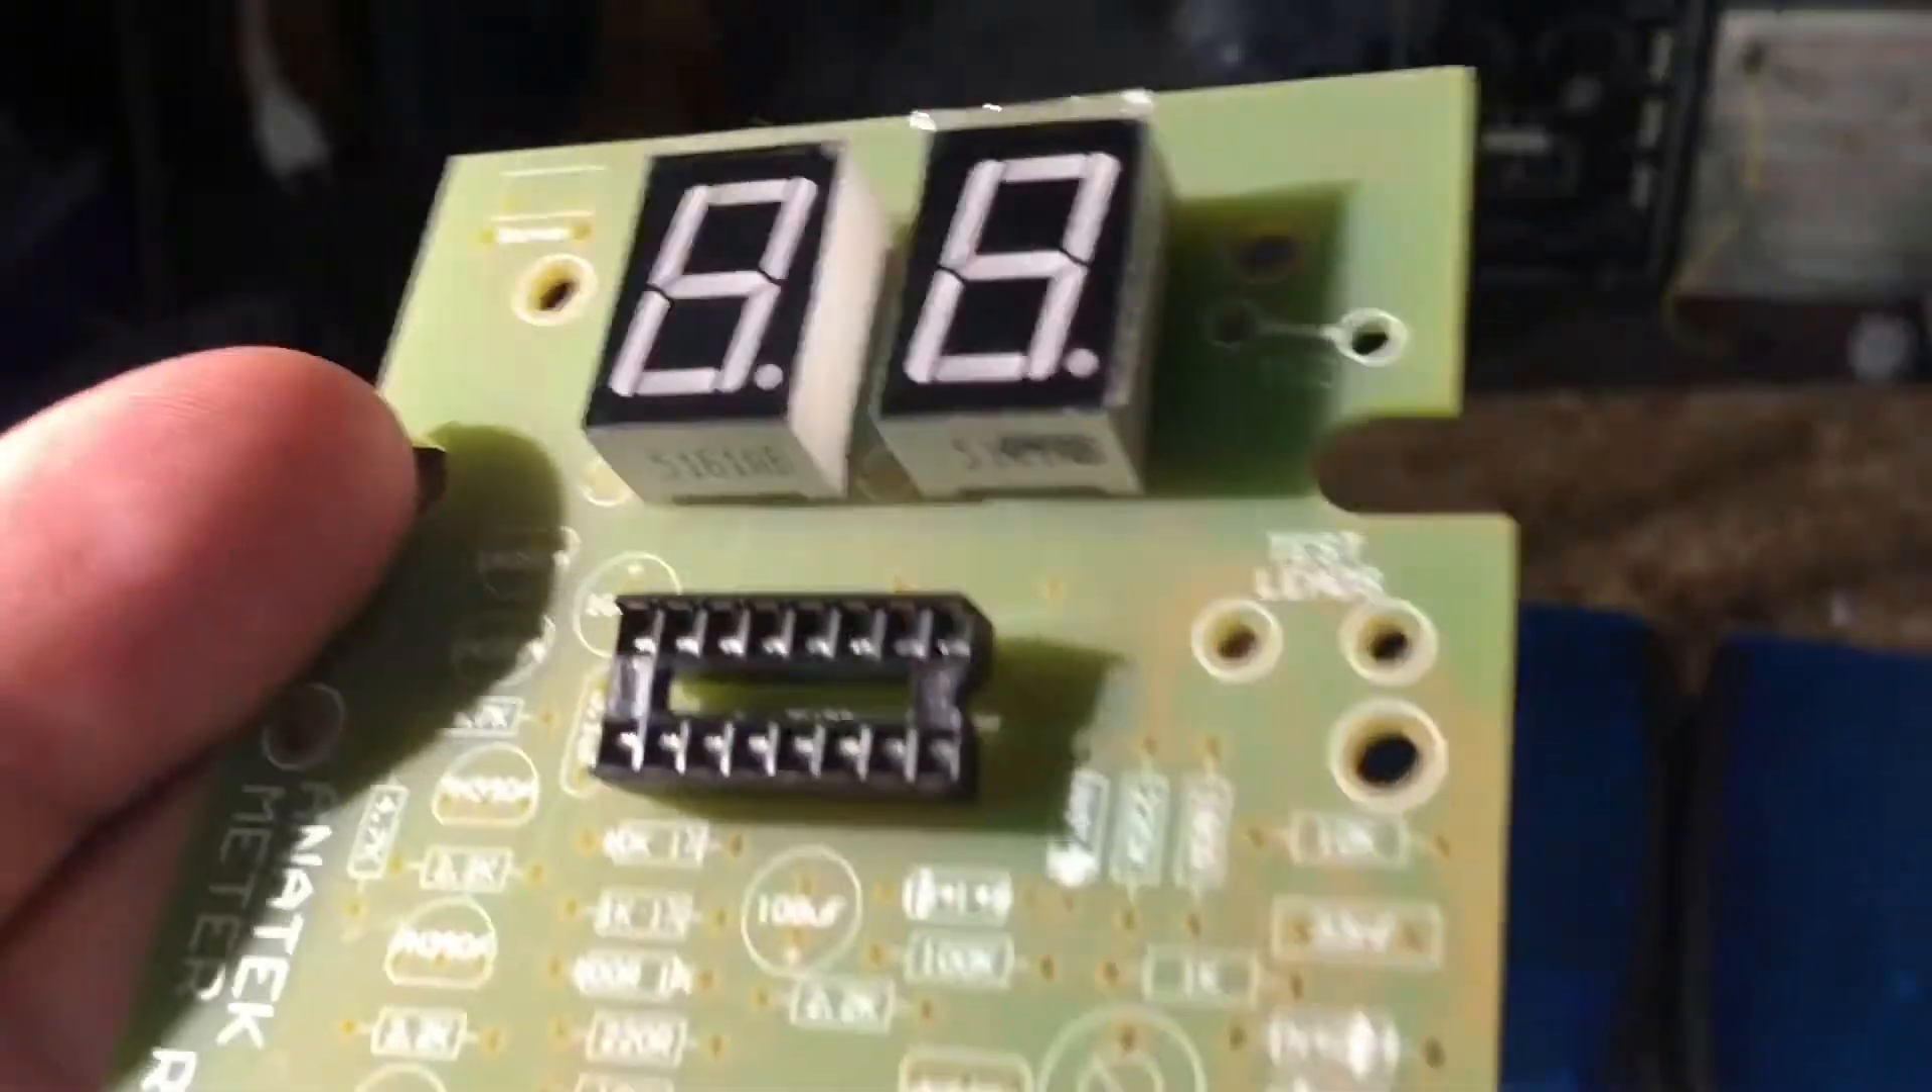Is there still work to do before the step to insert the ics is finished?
Yes.